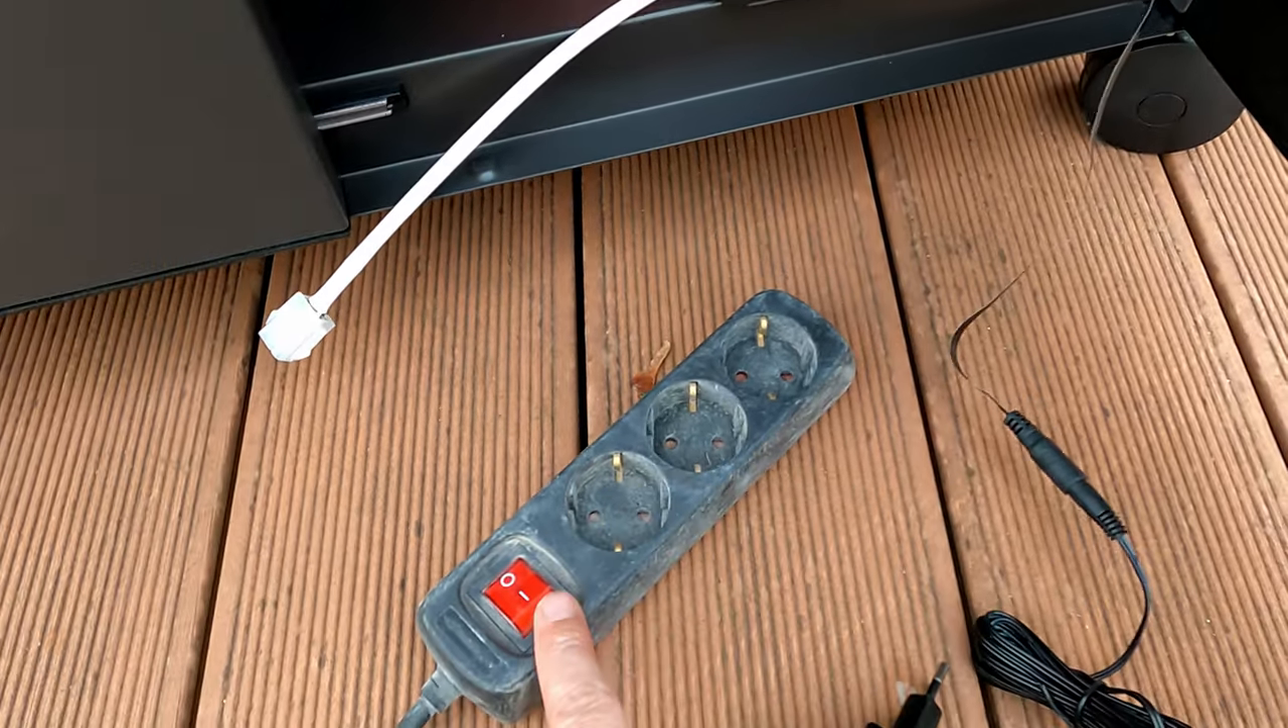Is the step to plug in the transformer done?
No.